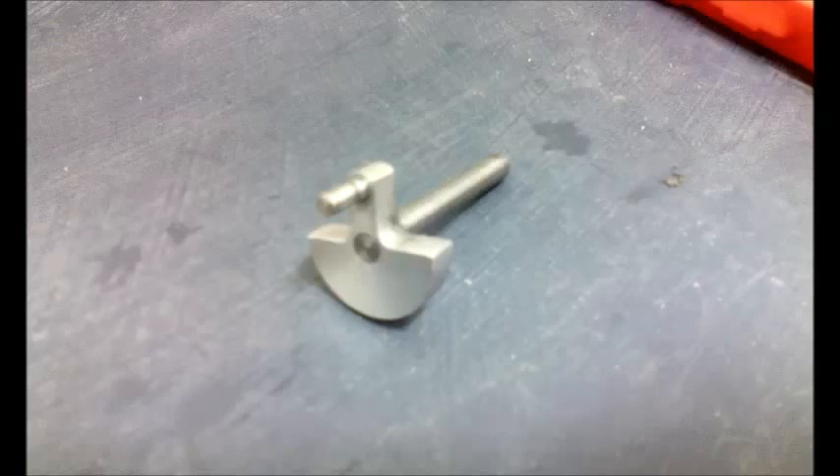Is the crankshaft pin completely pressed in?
Yes.